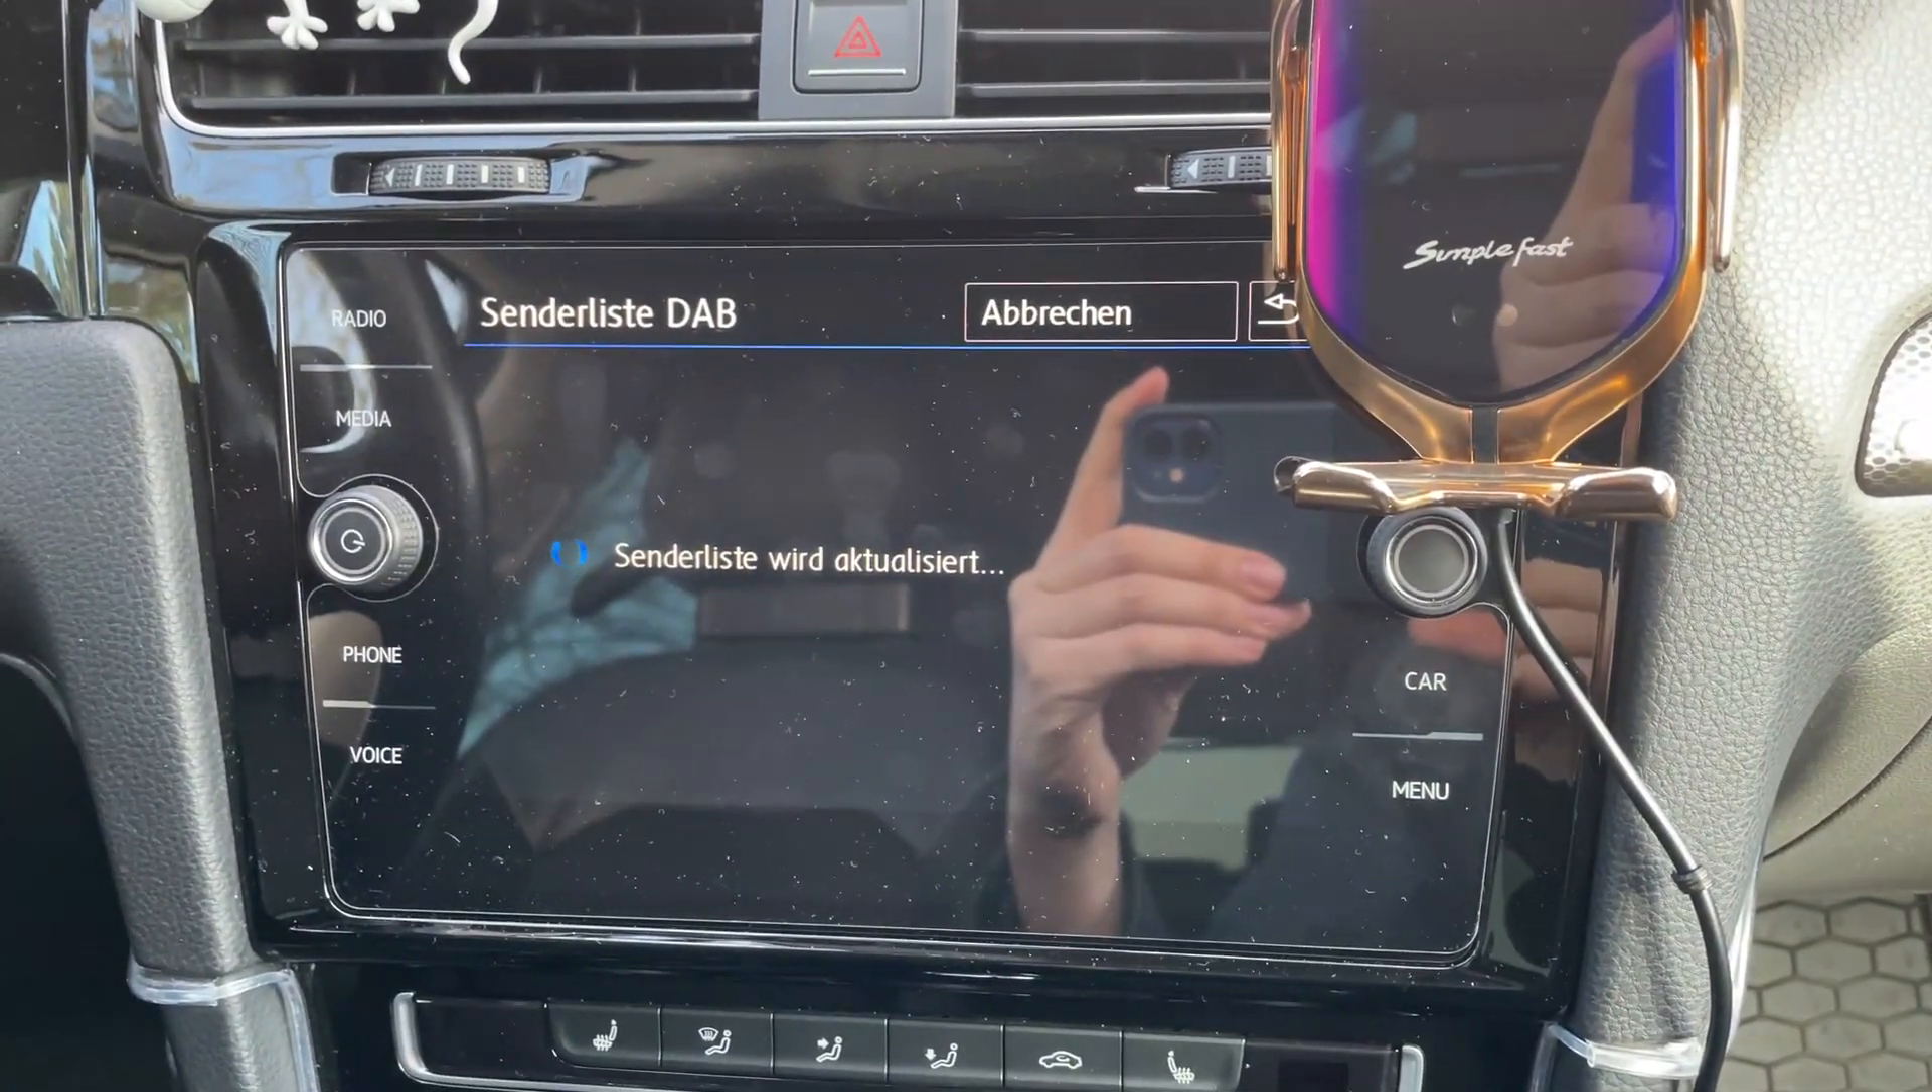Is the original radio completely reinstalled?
Yes.